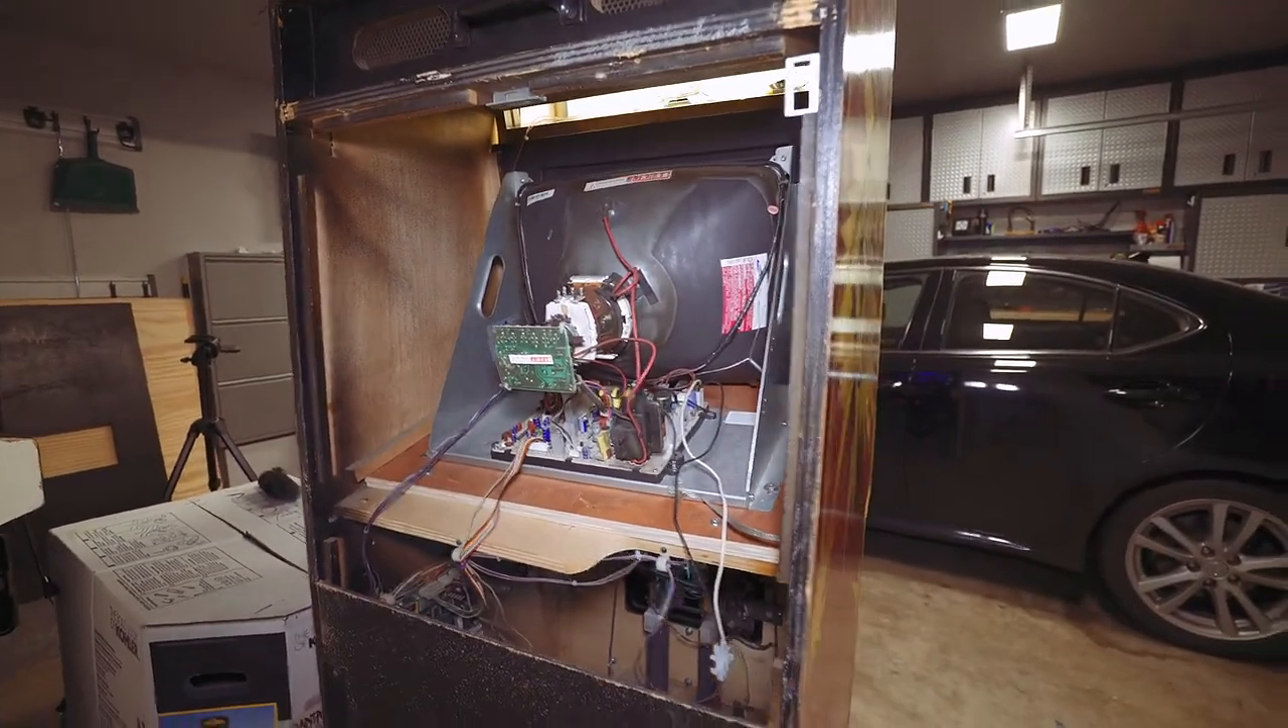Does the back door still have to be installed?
Yes.